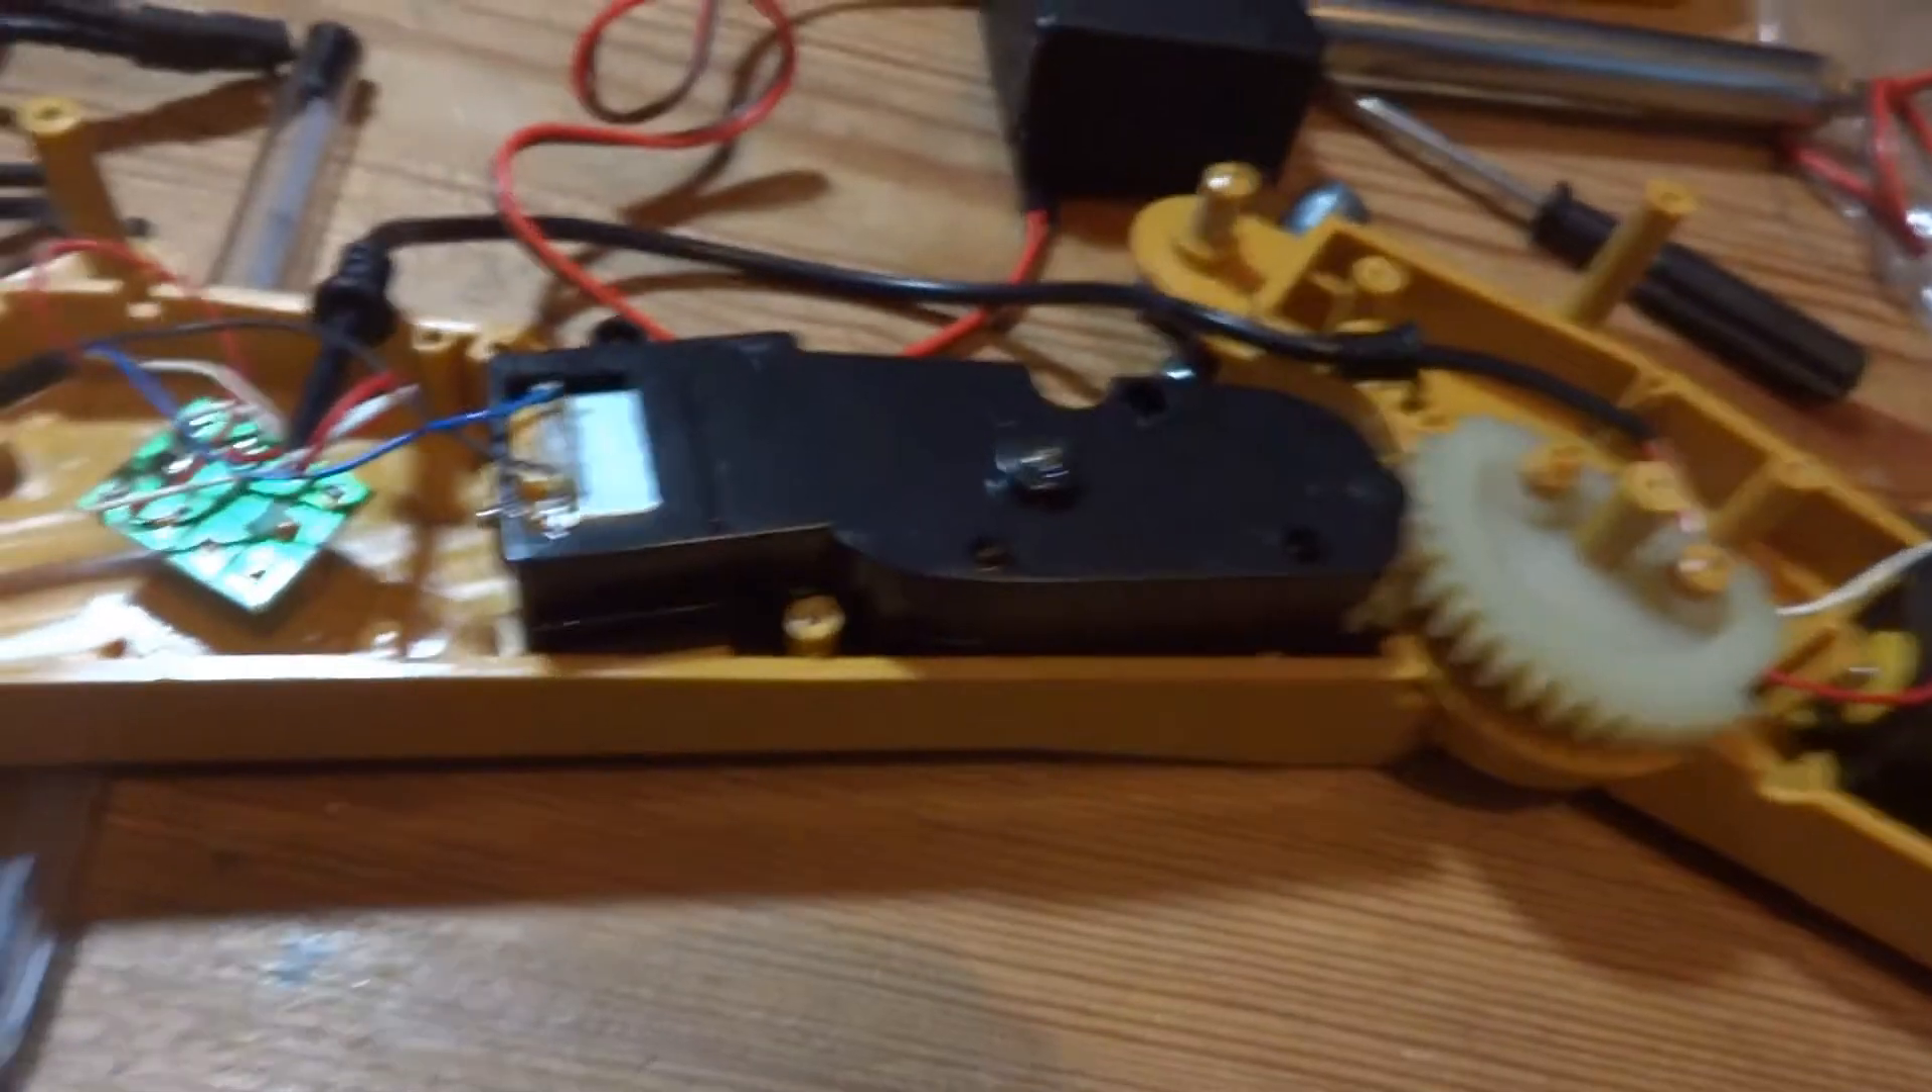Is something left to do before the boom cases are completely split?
No.